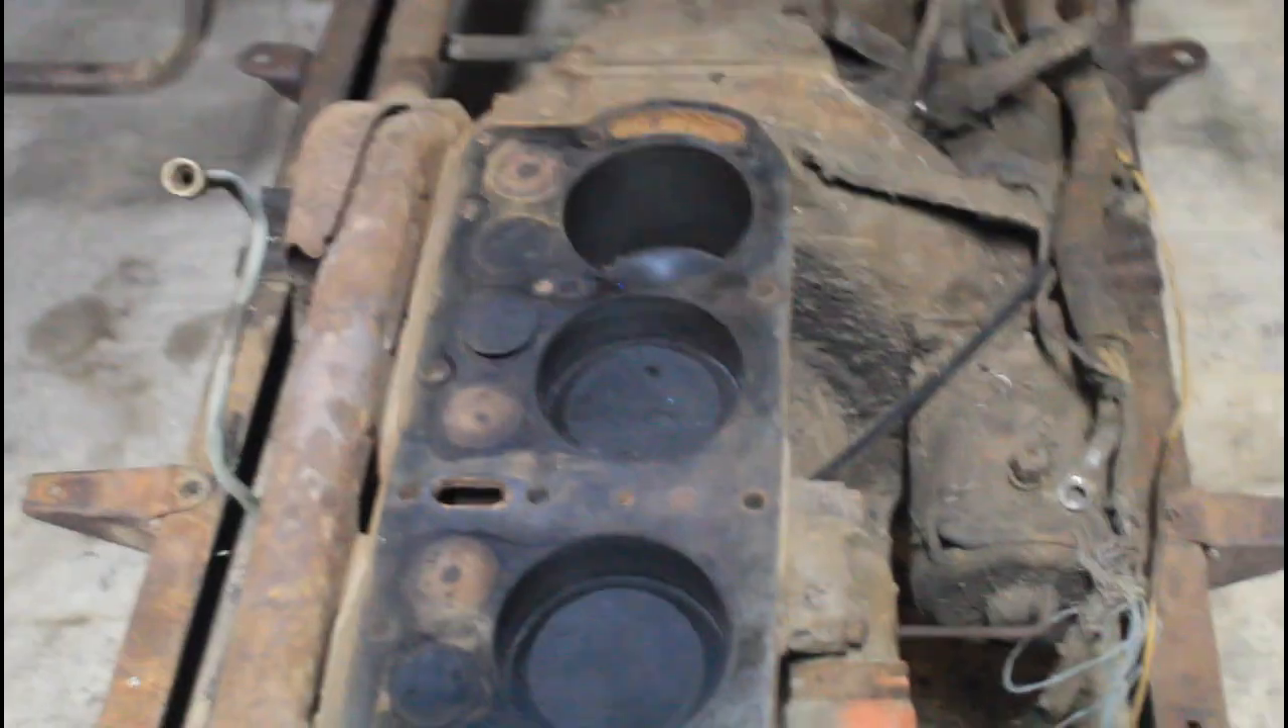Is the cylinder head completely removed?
Yes.